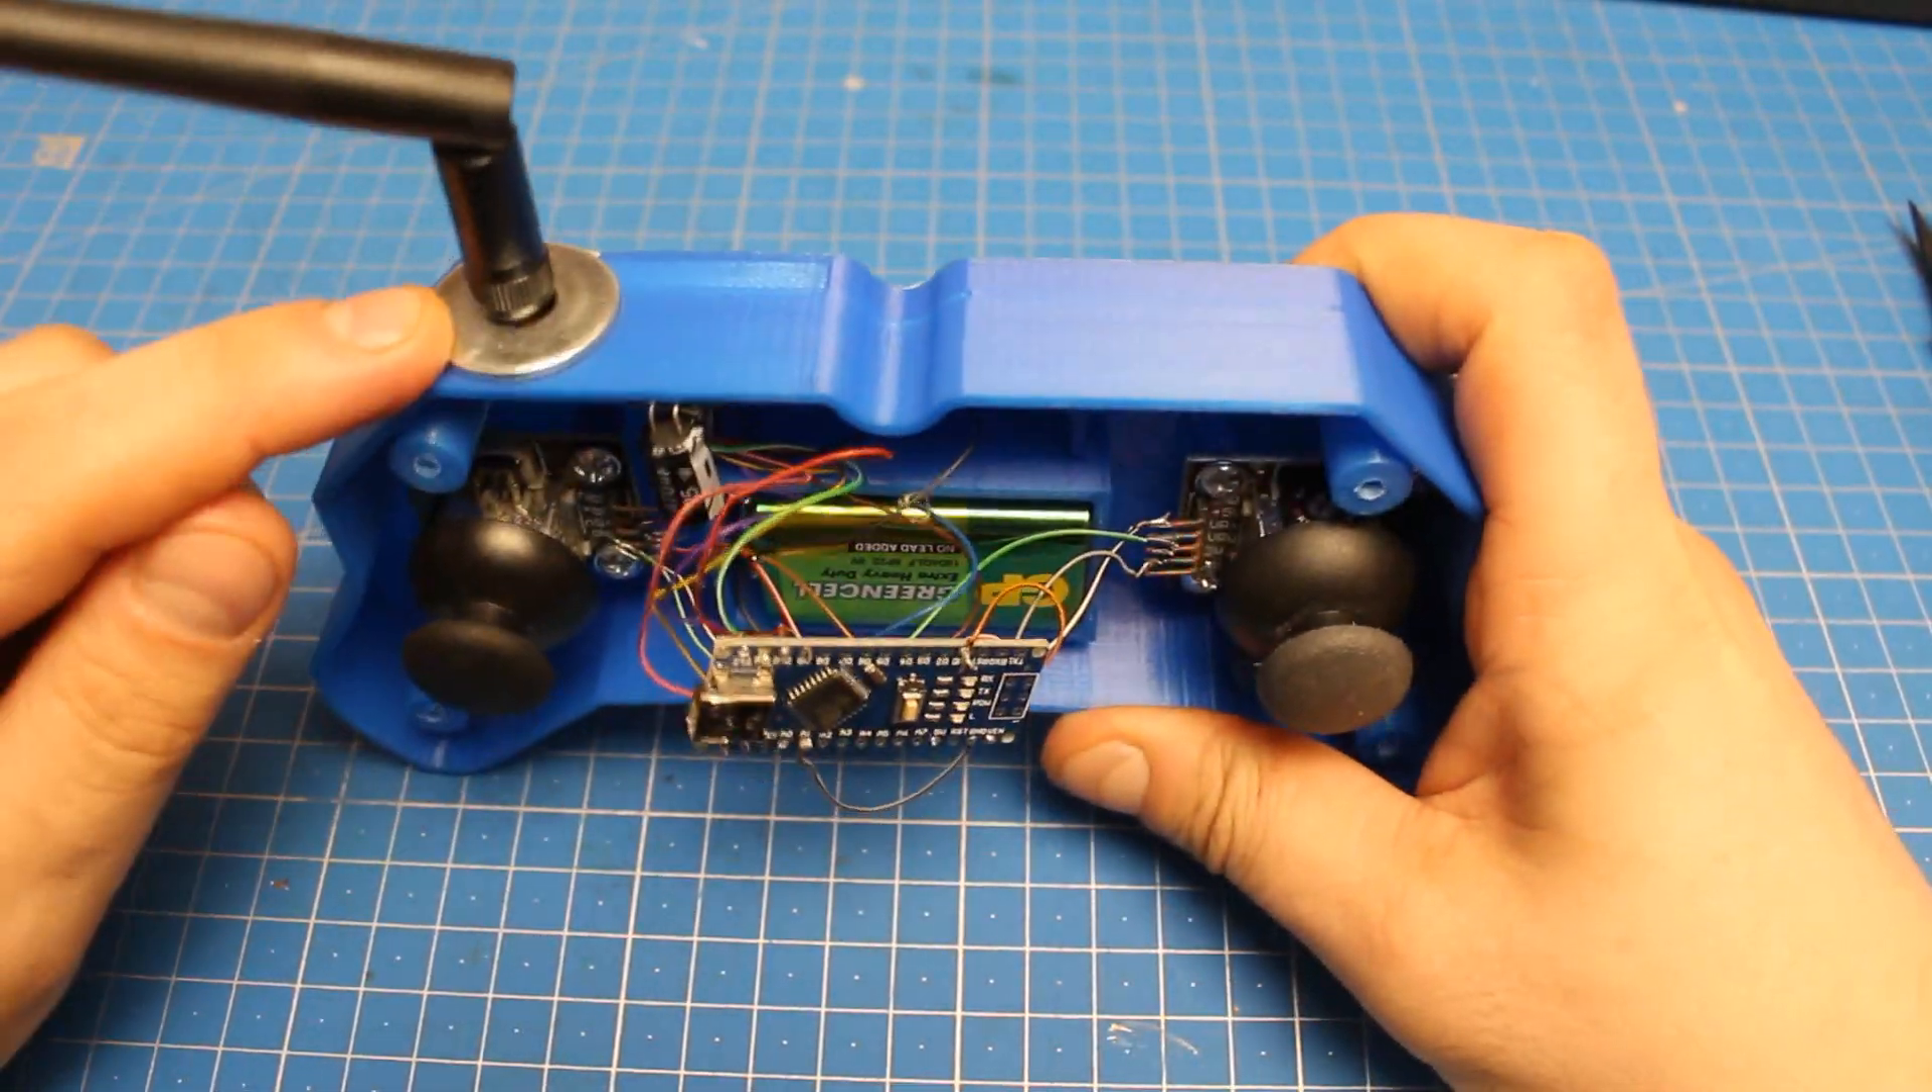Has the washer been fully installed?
Yes.